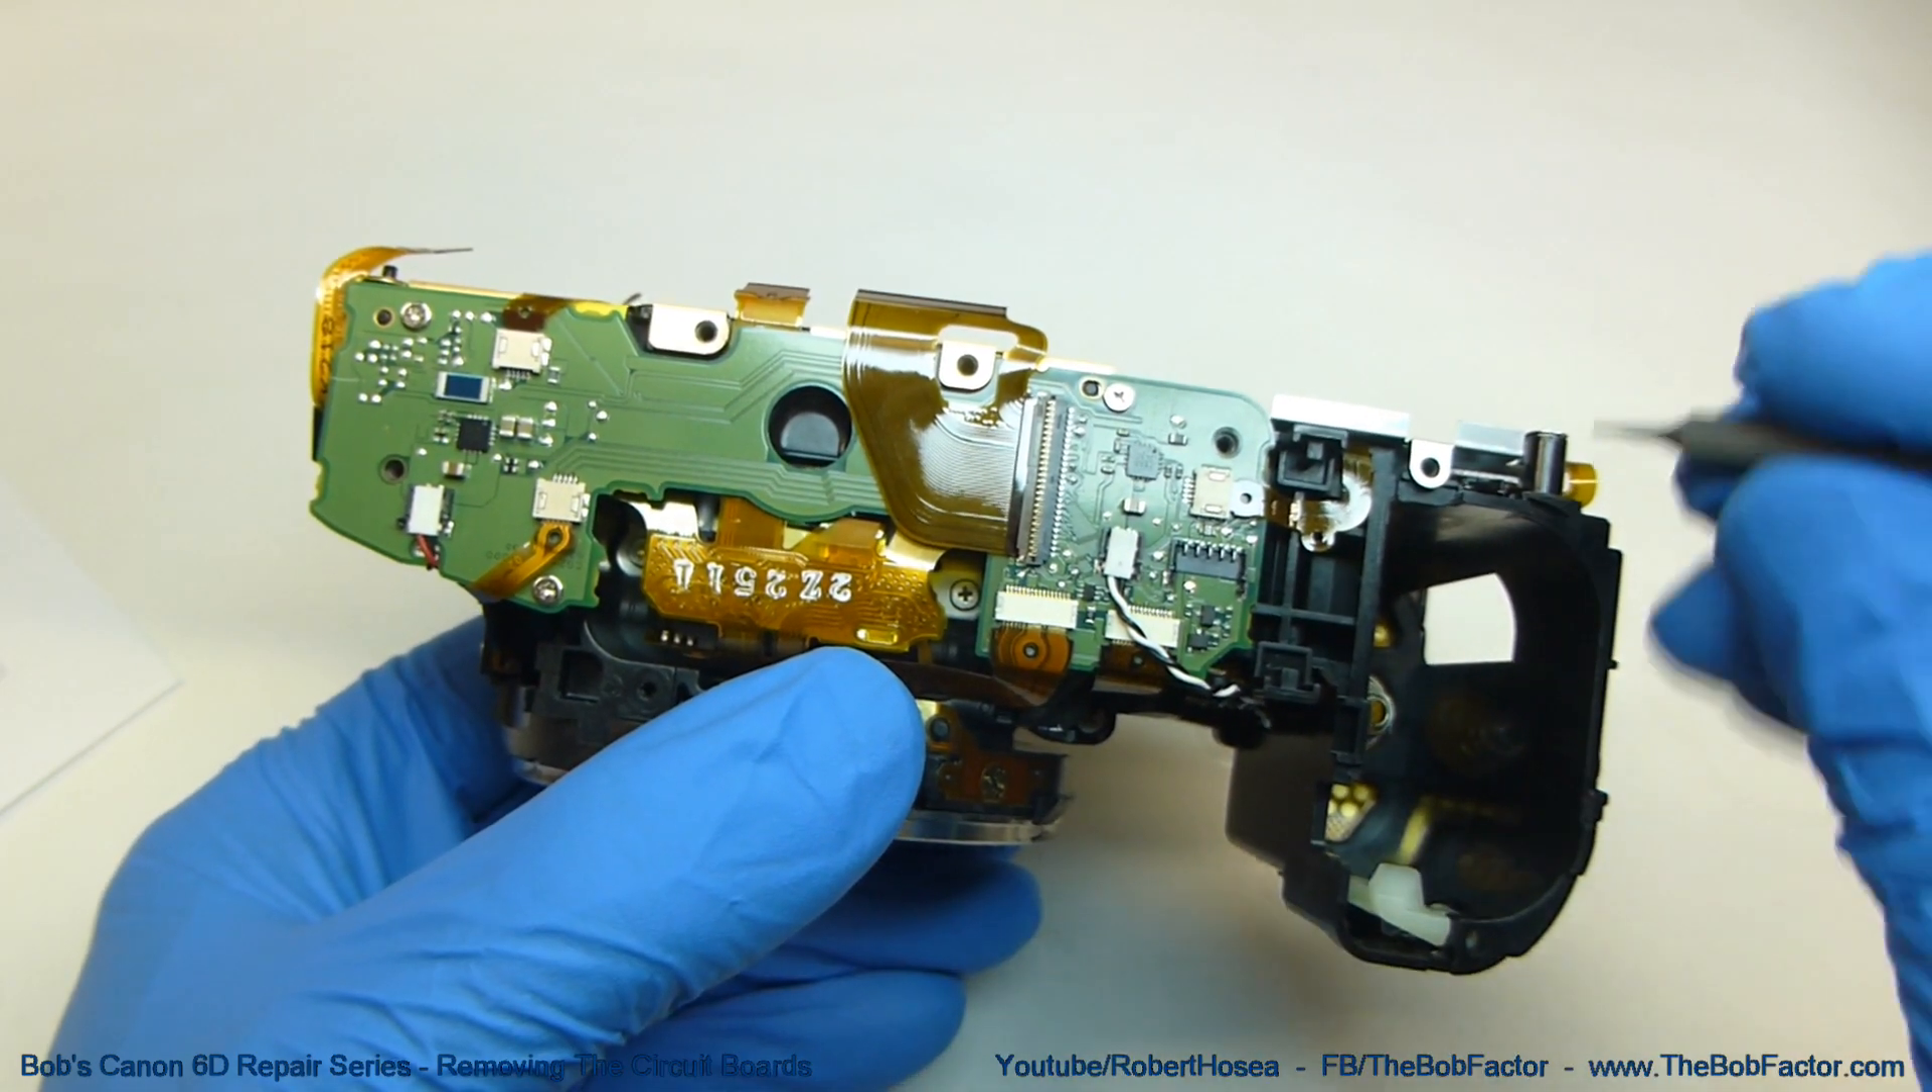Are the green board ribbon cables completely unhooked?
No.